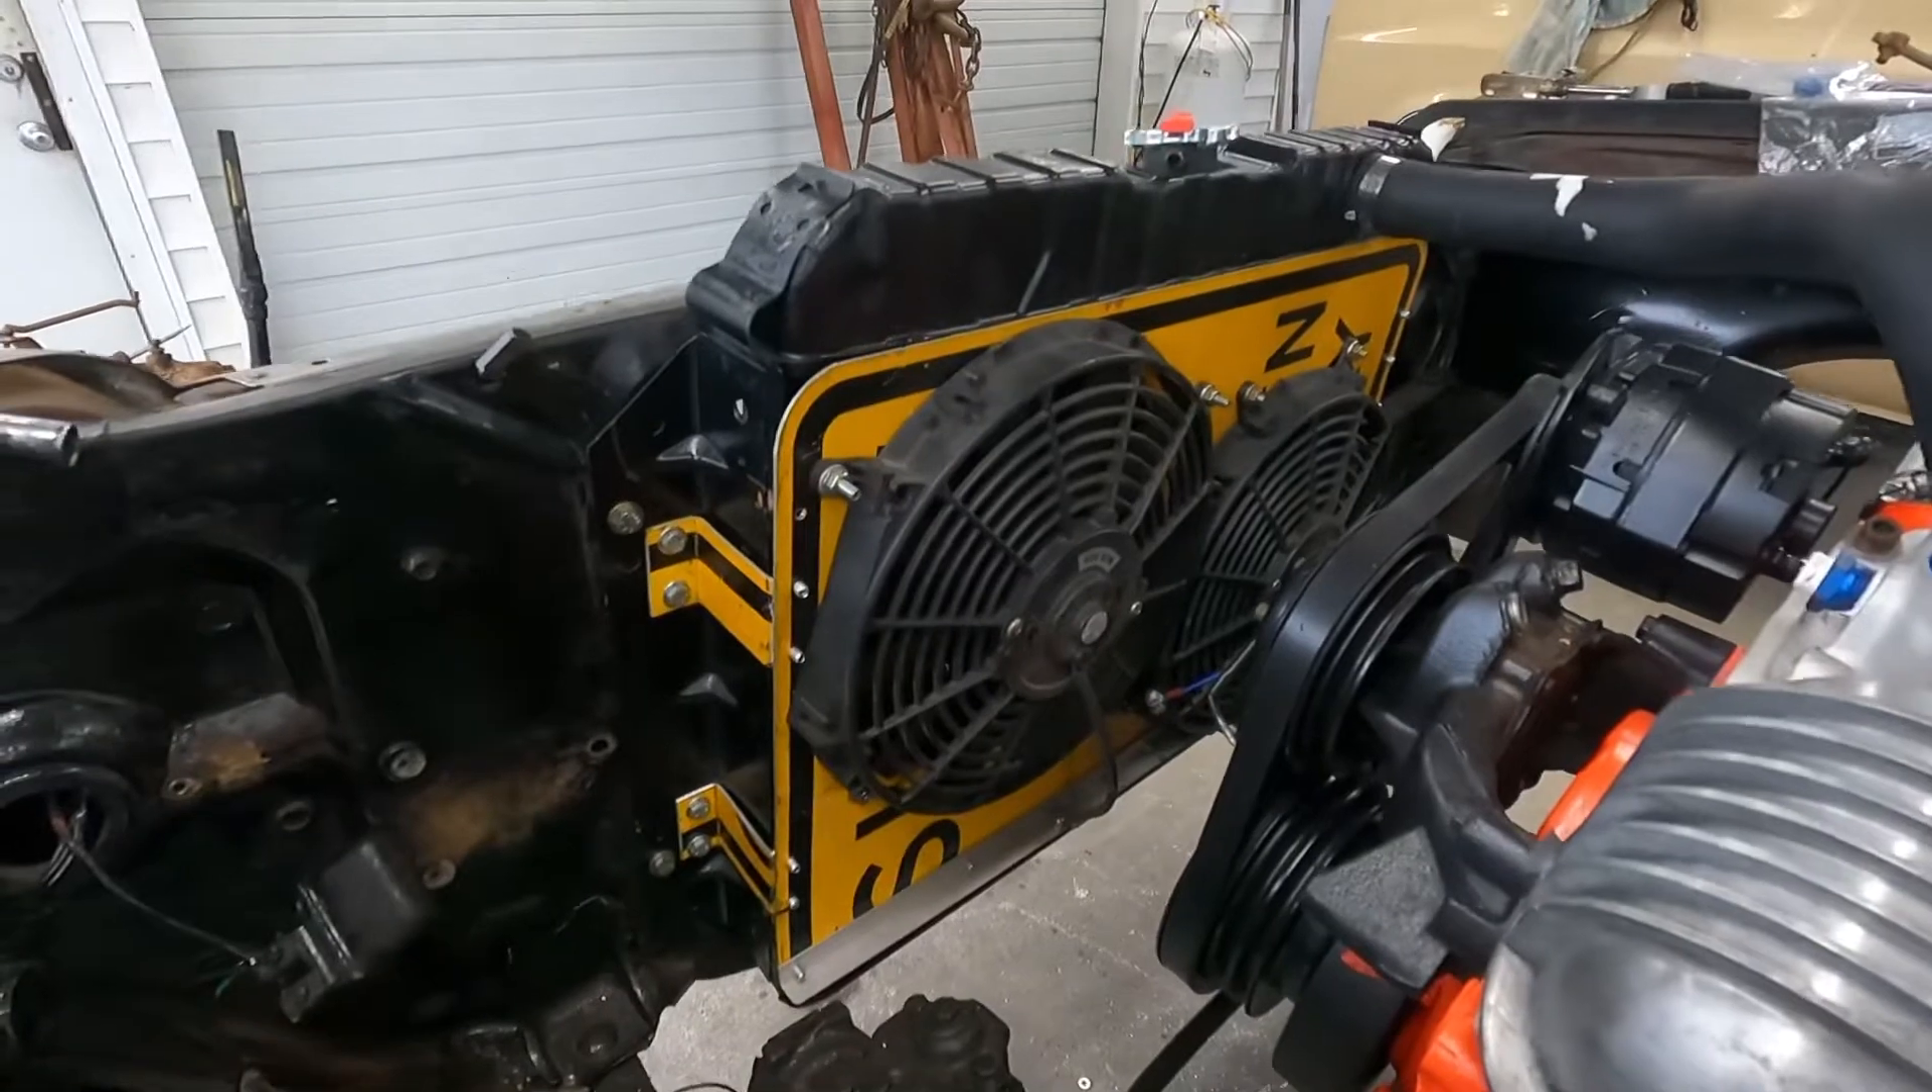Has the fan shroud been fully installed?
Yes.